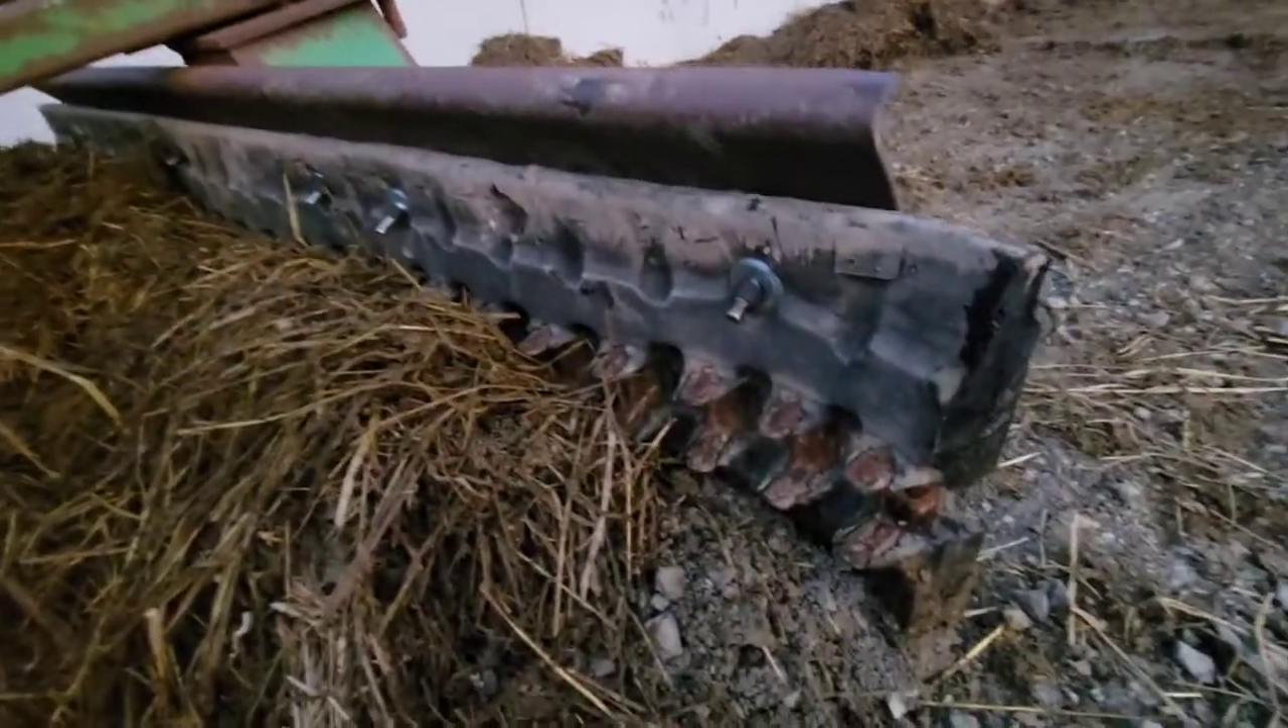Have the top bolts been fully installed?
Yes.